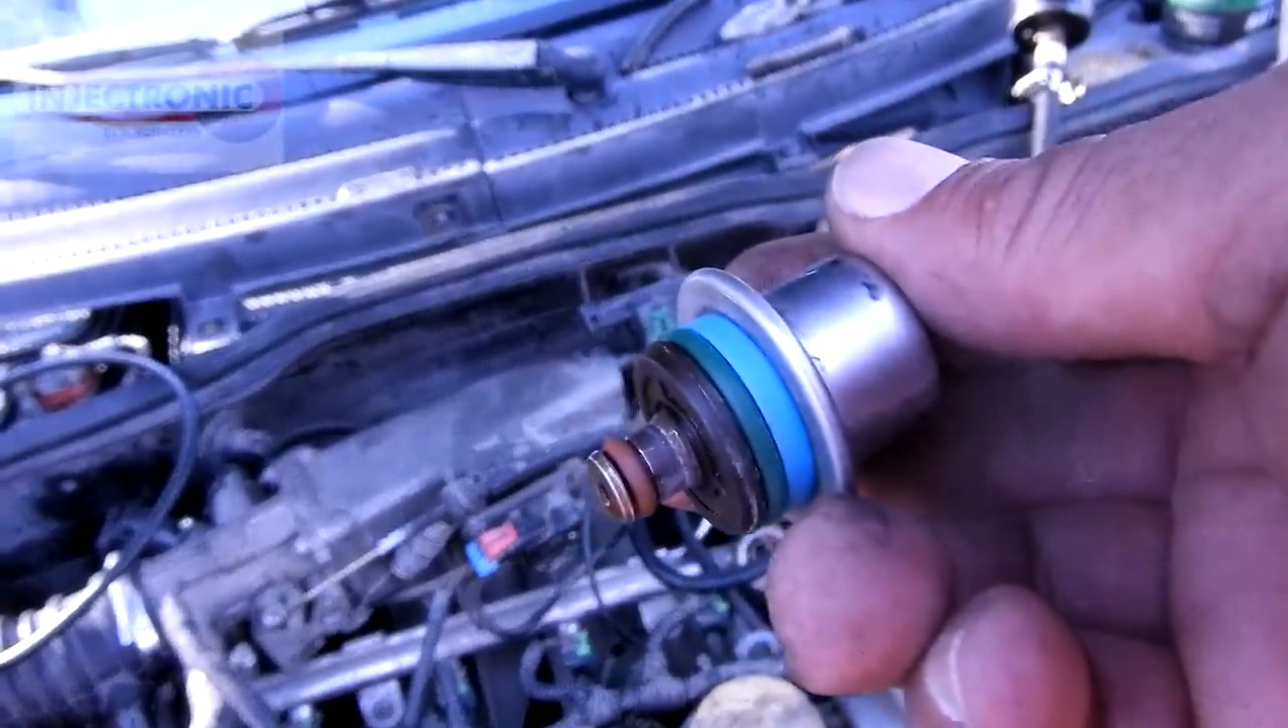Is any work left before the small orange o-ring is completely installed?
No.